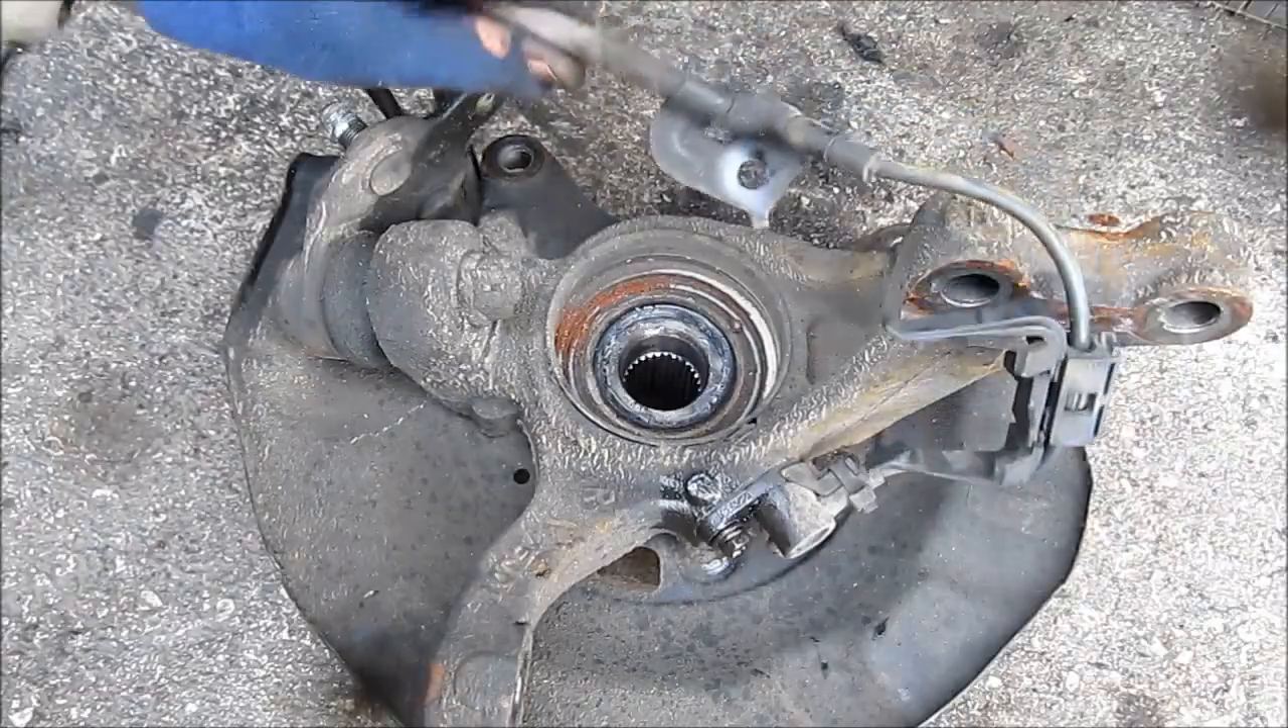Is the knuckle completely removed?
Yes.